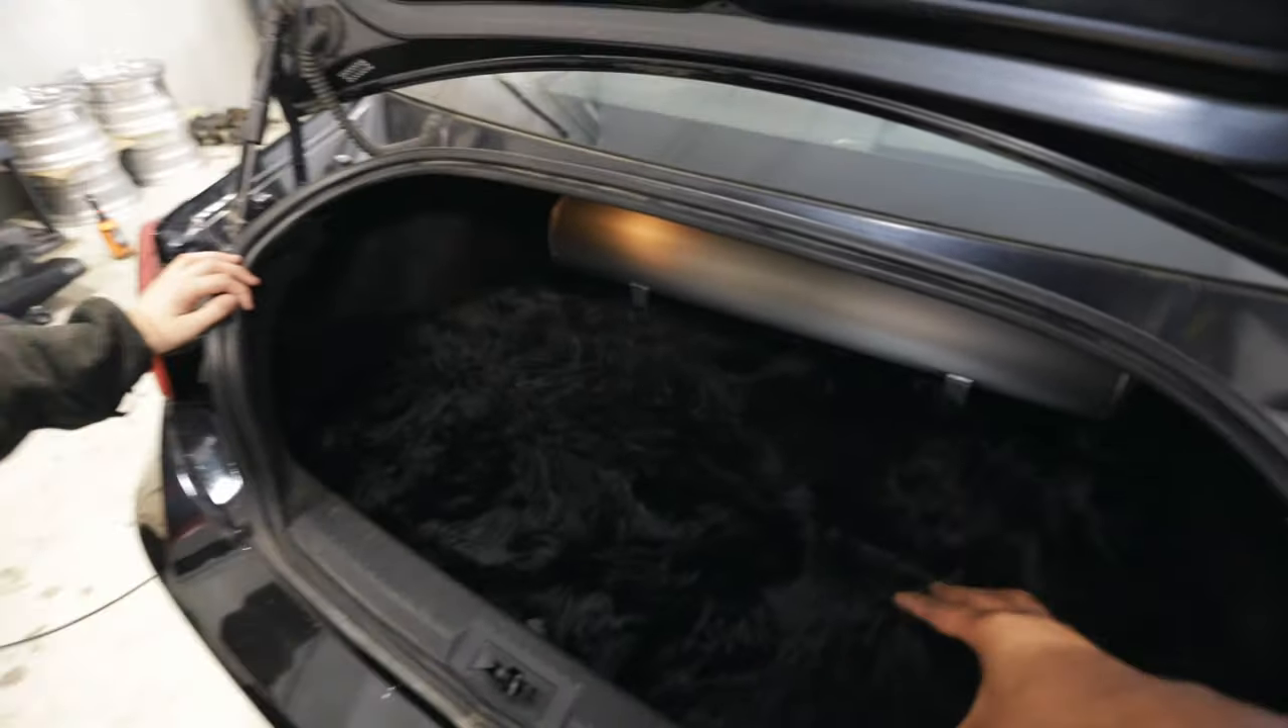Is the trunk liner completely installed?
Yes.